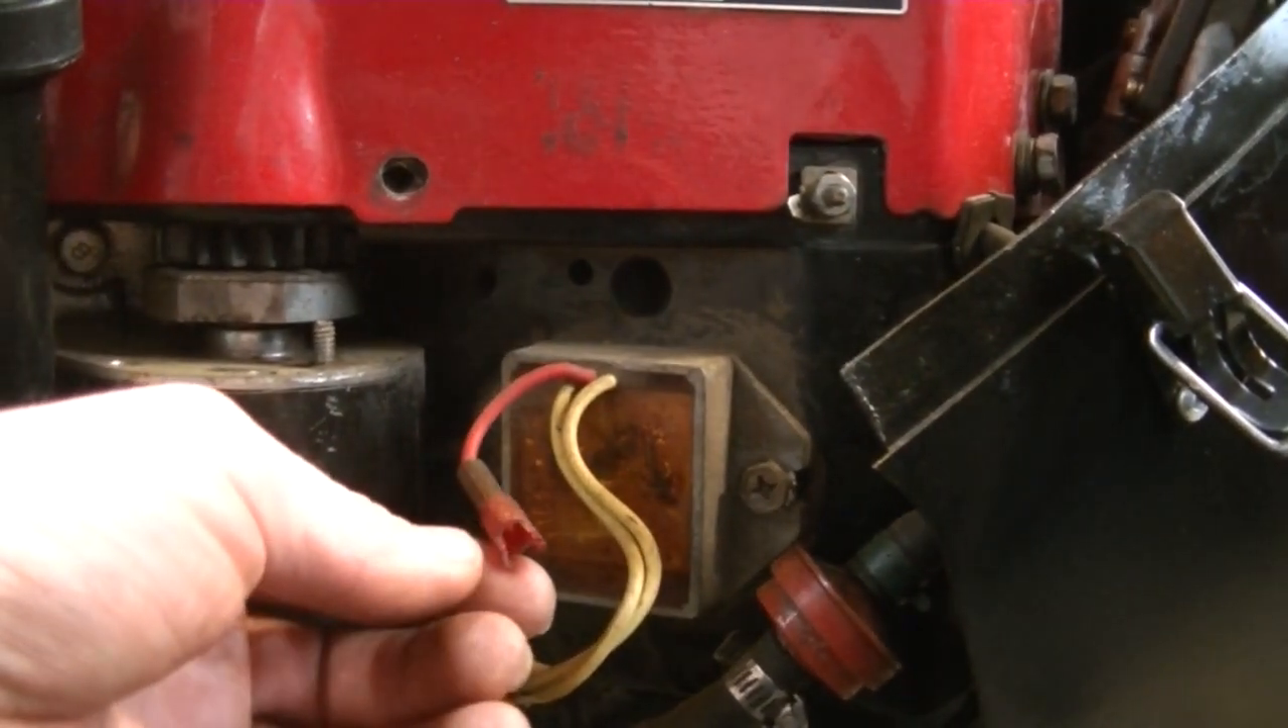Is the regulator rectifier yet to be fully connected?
Yes.